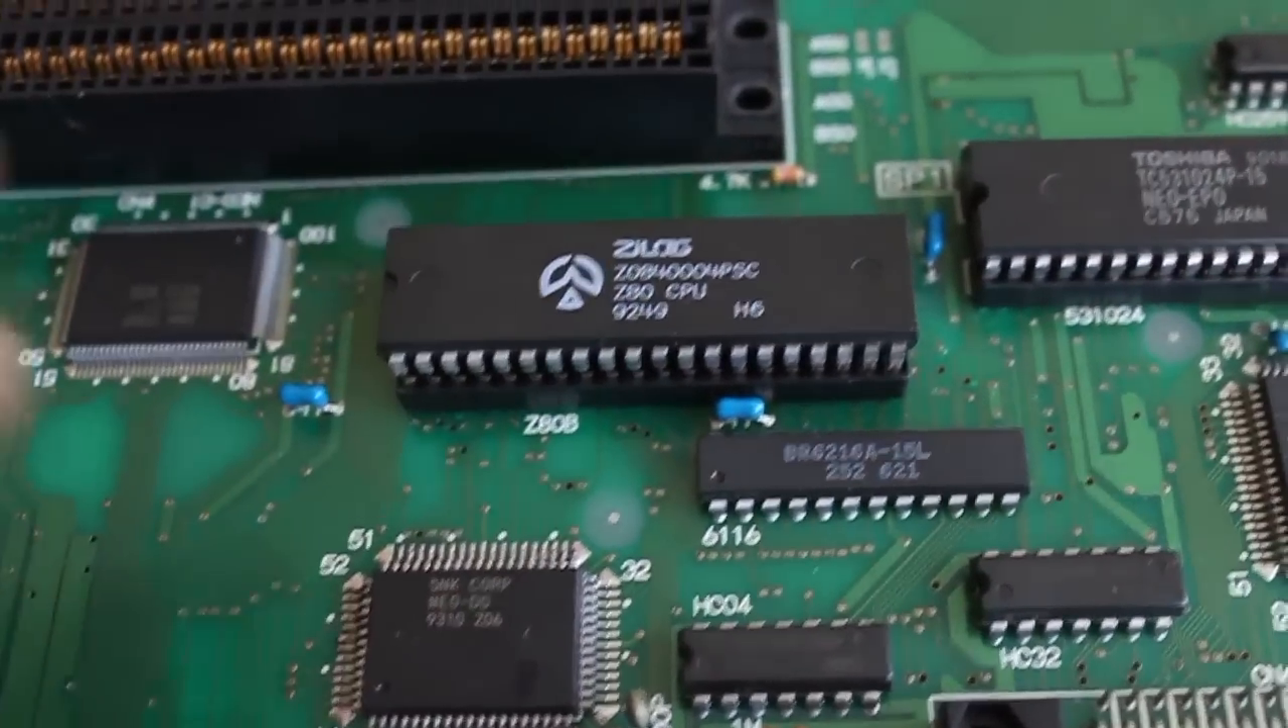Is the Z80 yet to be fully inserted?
No.